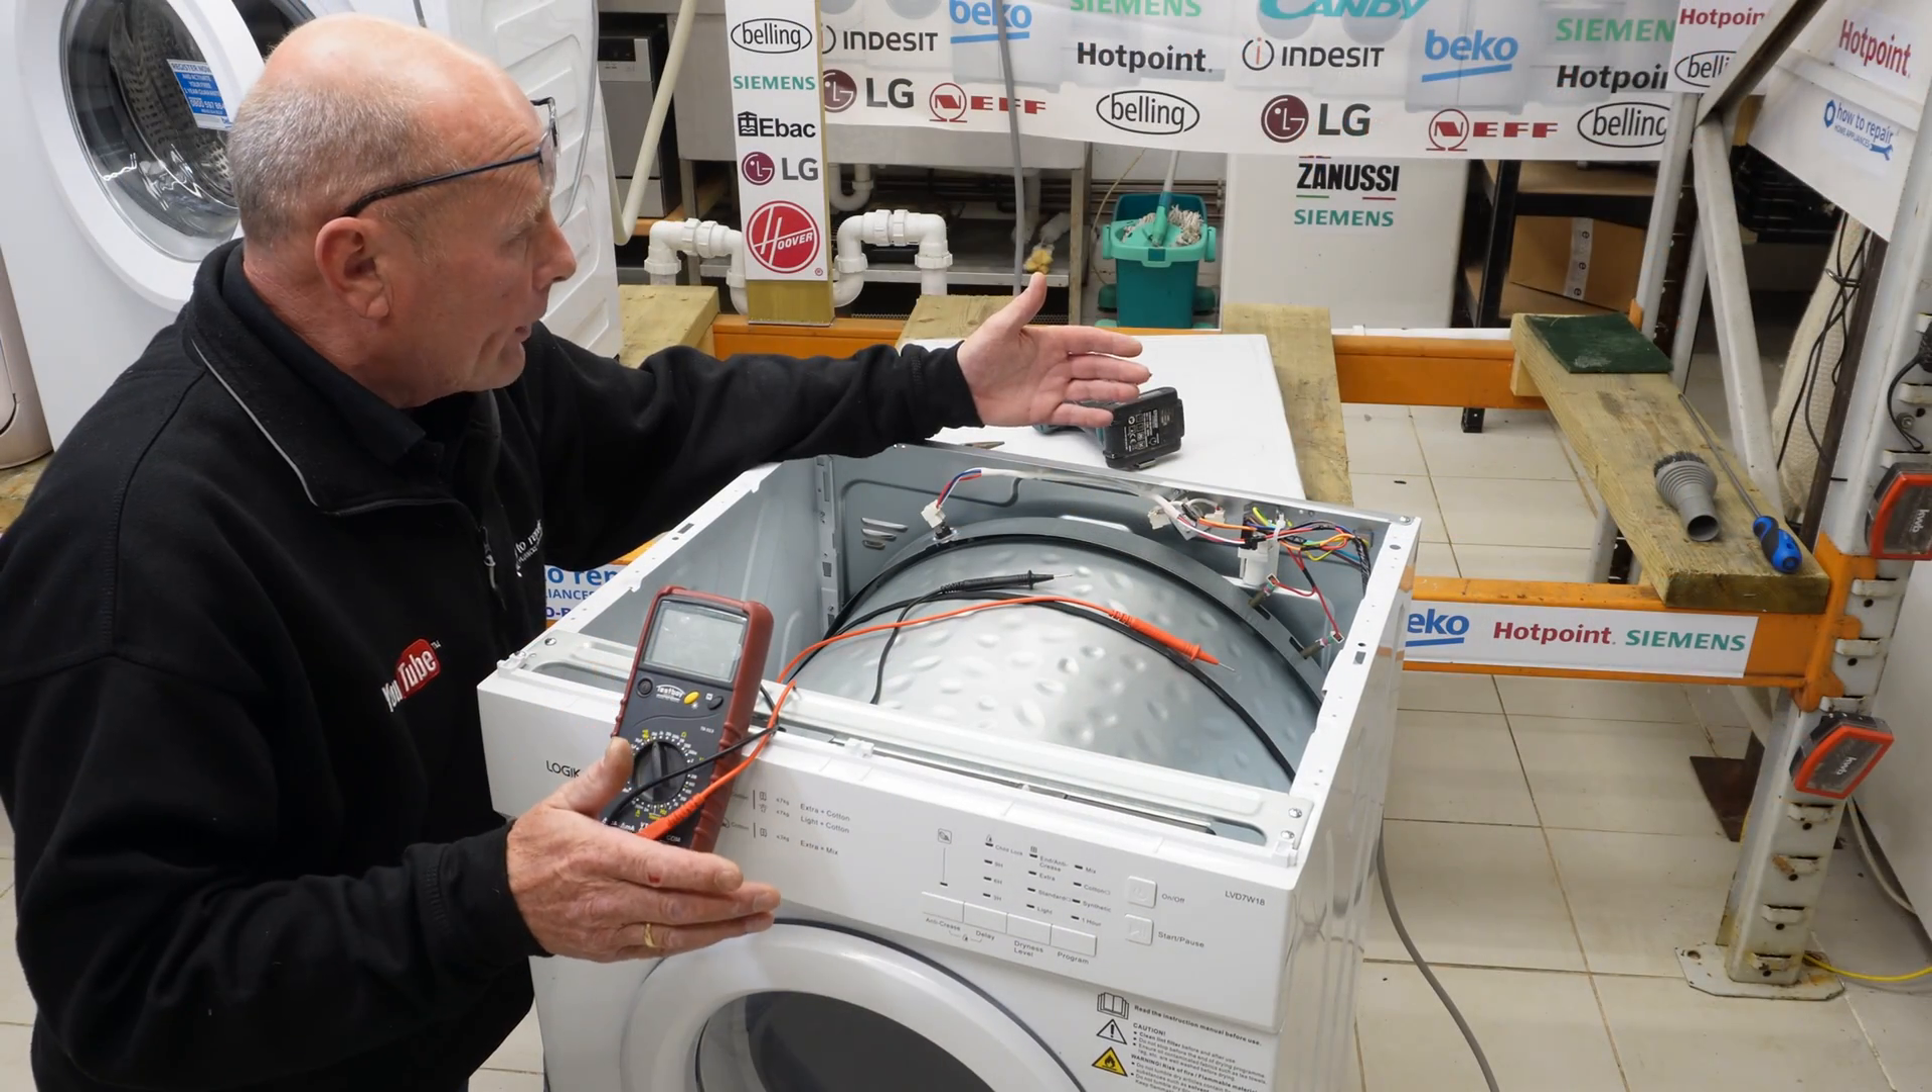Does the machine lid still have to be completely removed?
No.